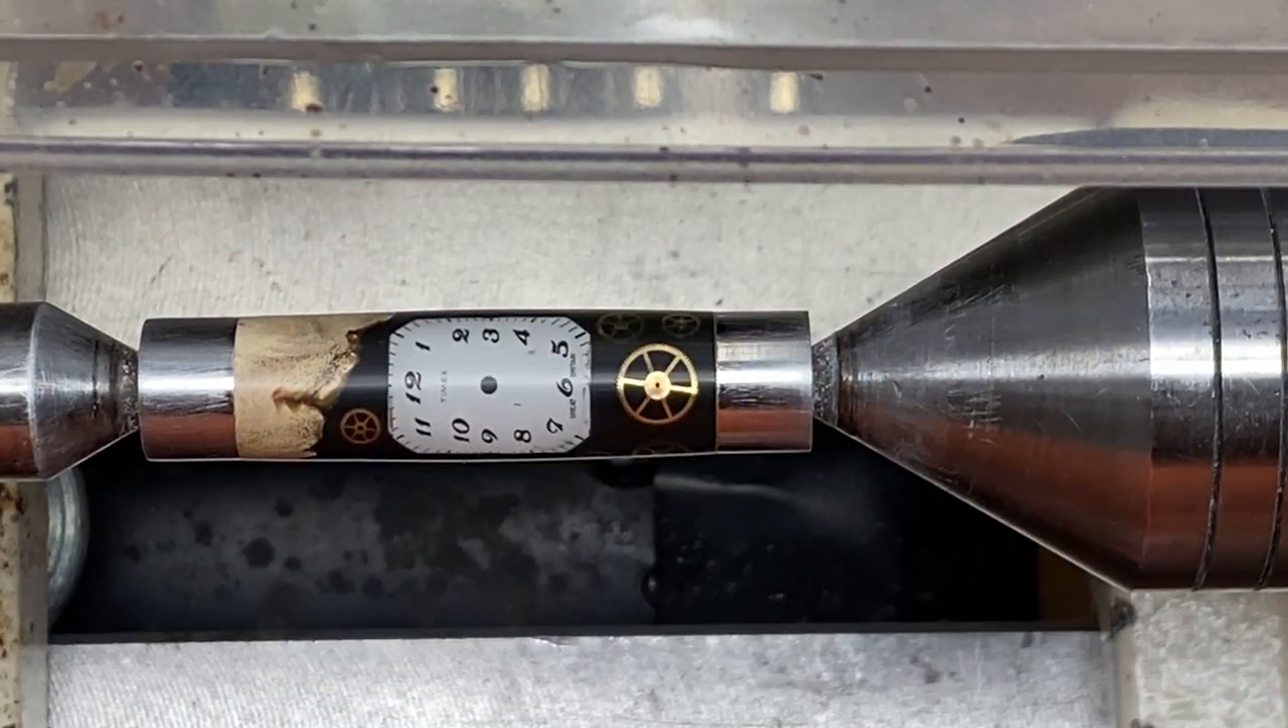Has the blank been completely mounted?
Yes.